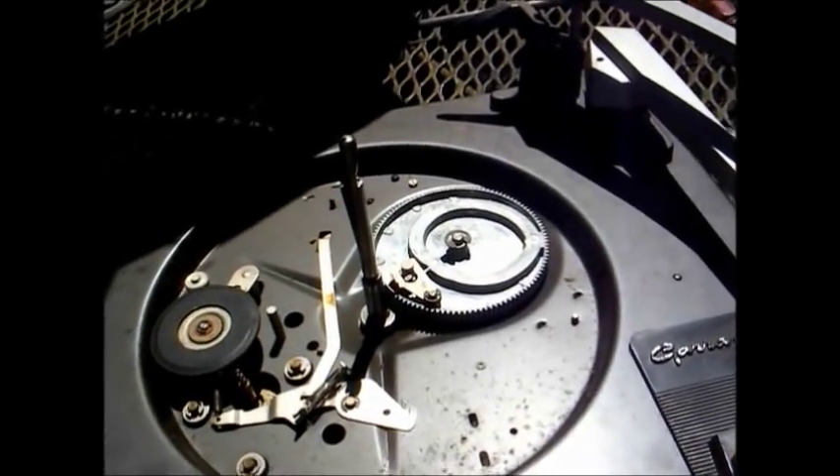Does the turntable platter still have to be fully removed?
No.